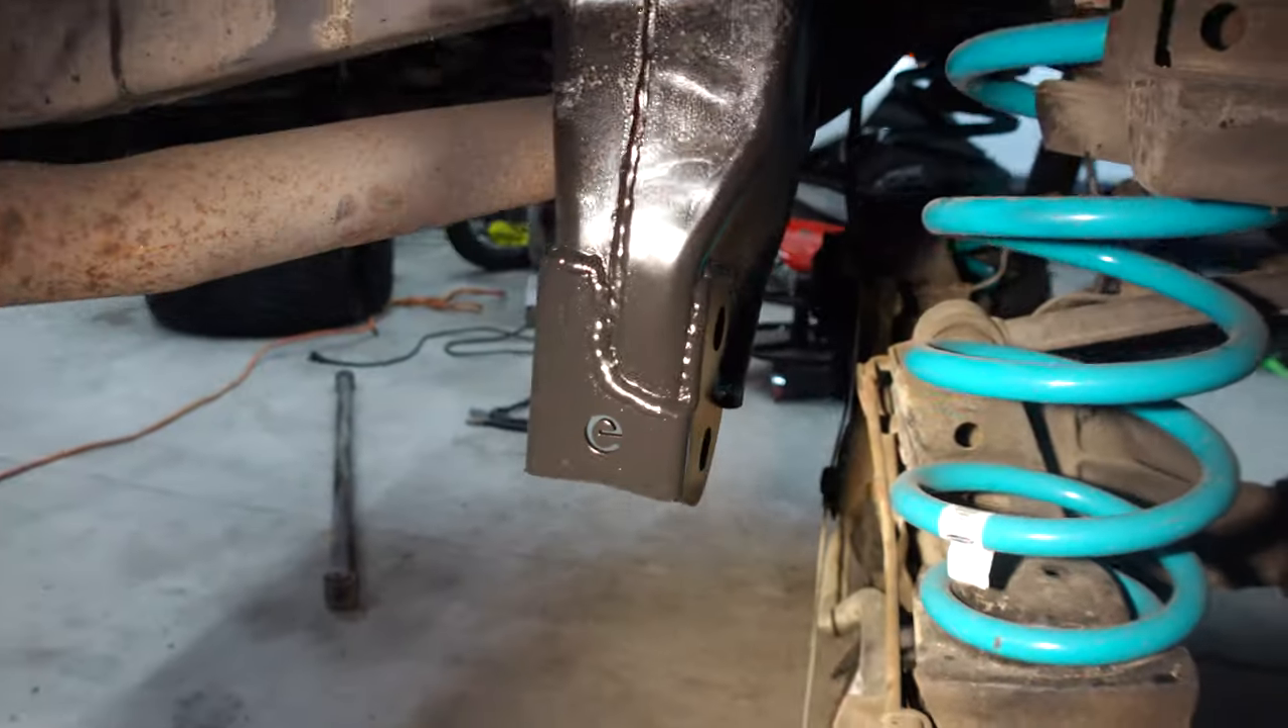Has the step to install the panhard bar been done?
No.